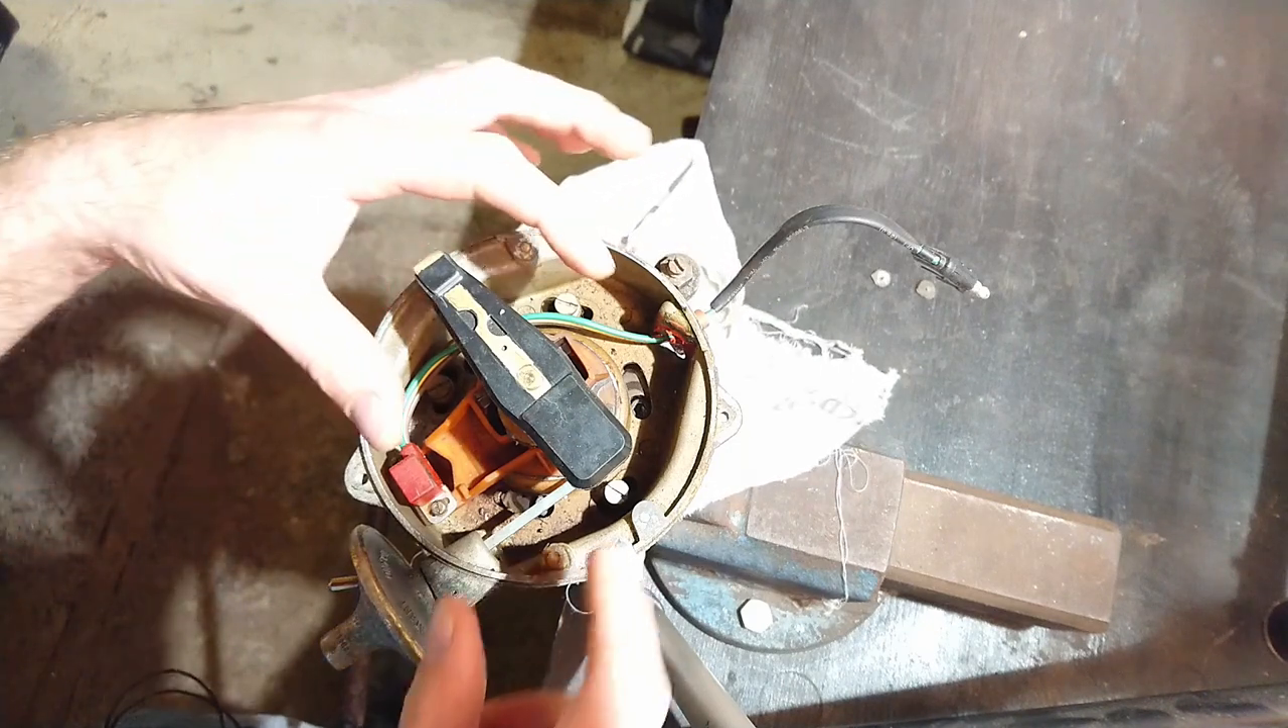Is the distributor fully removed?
Yes.